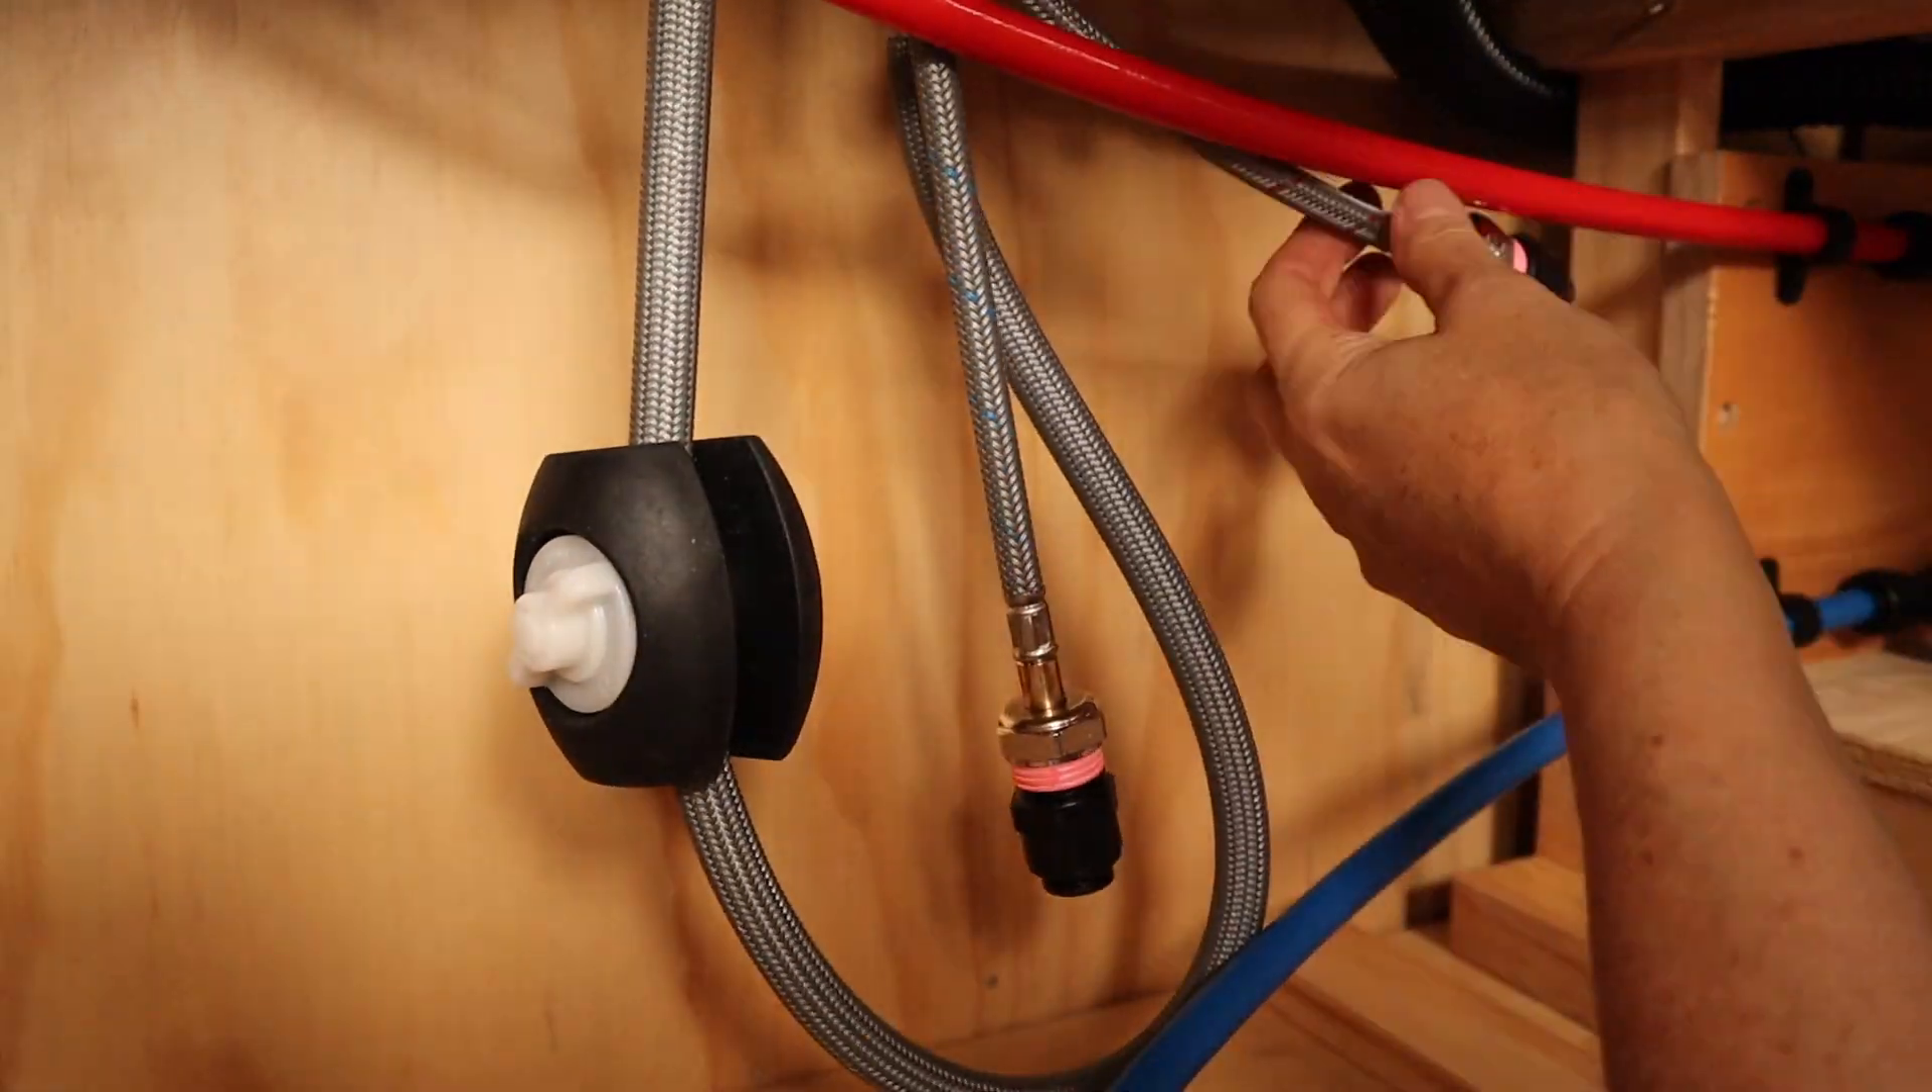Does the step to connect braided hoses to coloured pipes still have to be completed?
Yes.